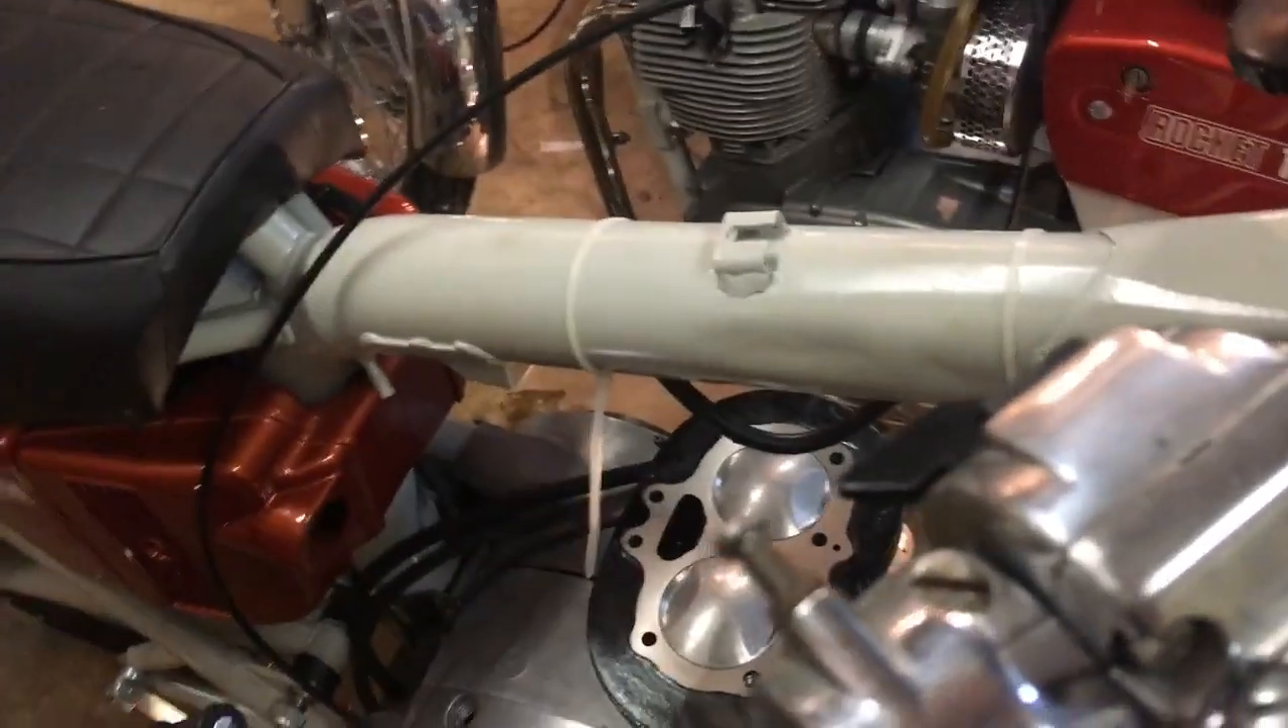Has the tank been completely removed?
Yes.